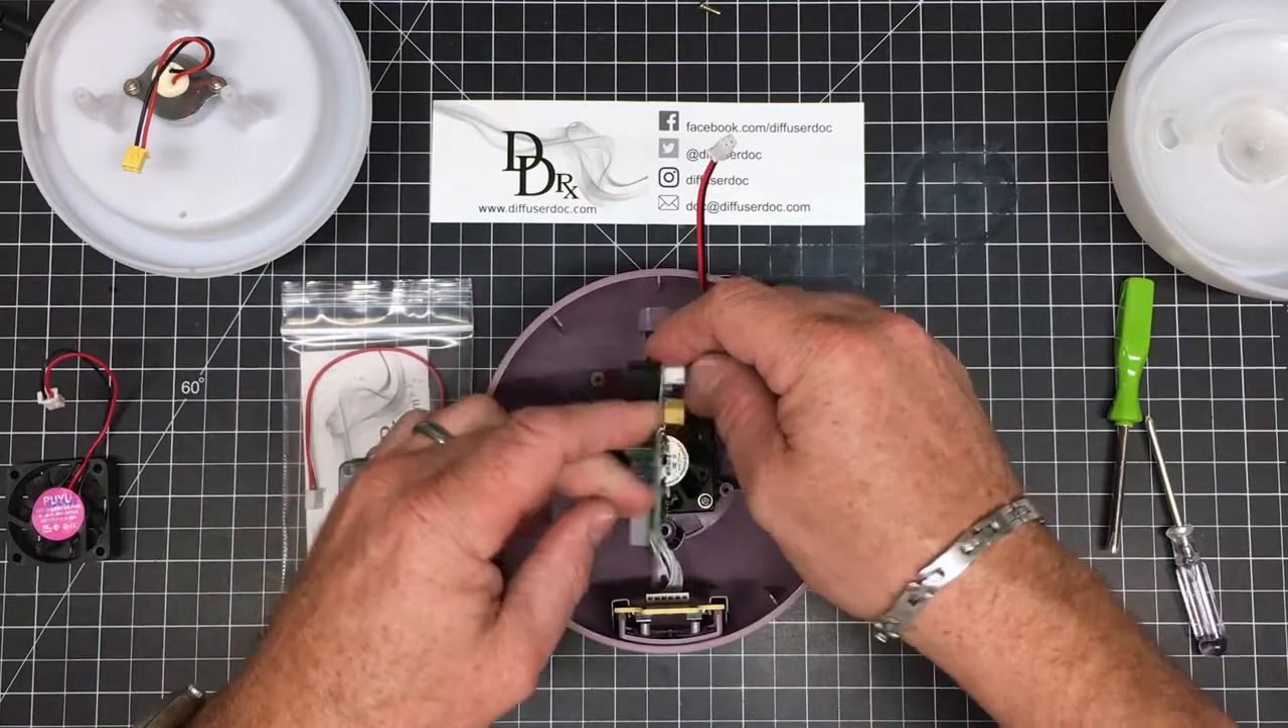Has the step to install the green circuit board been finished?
No.